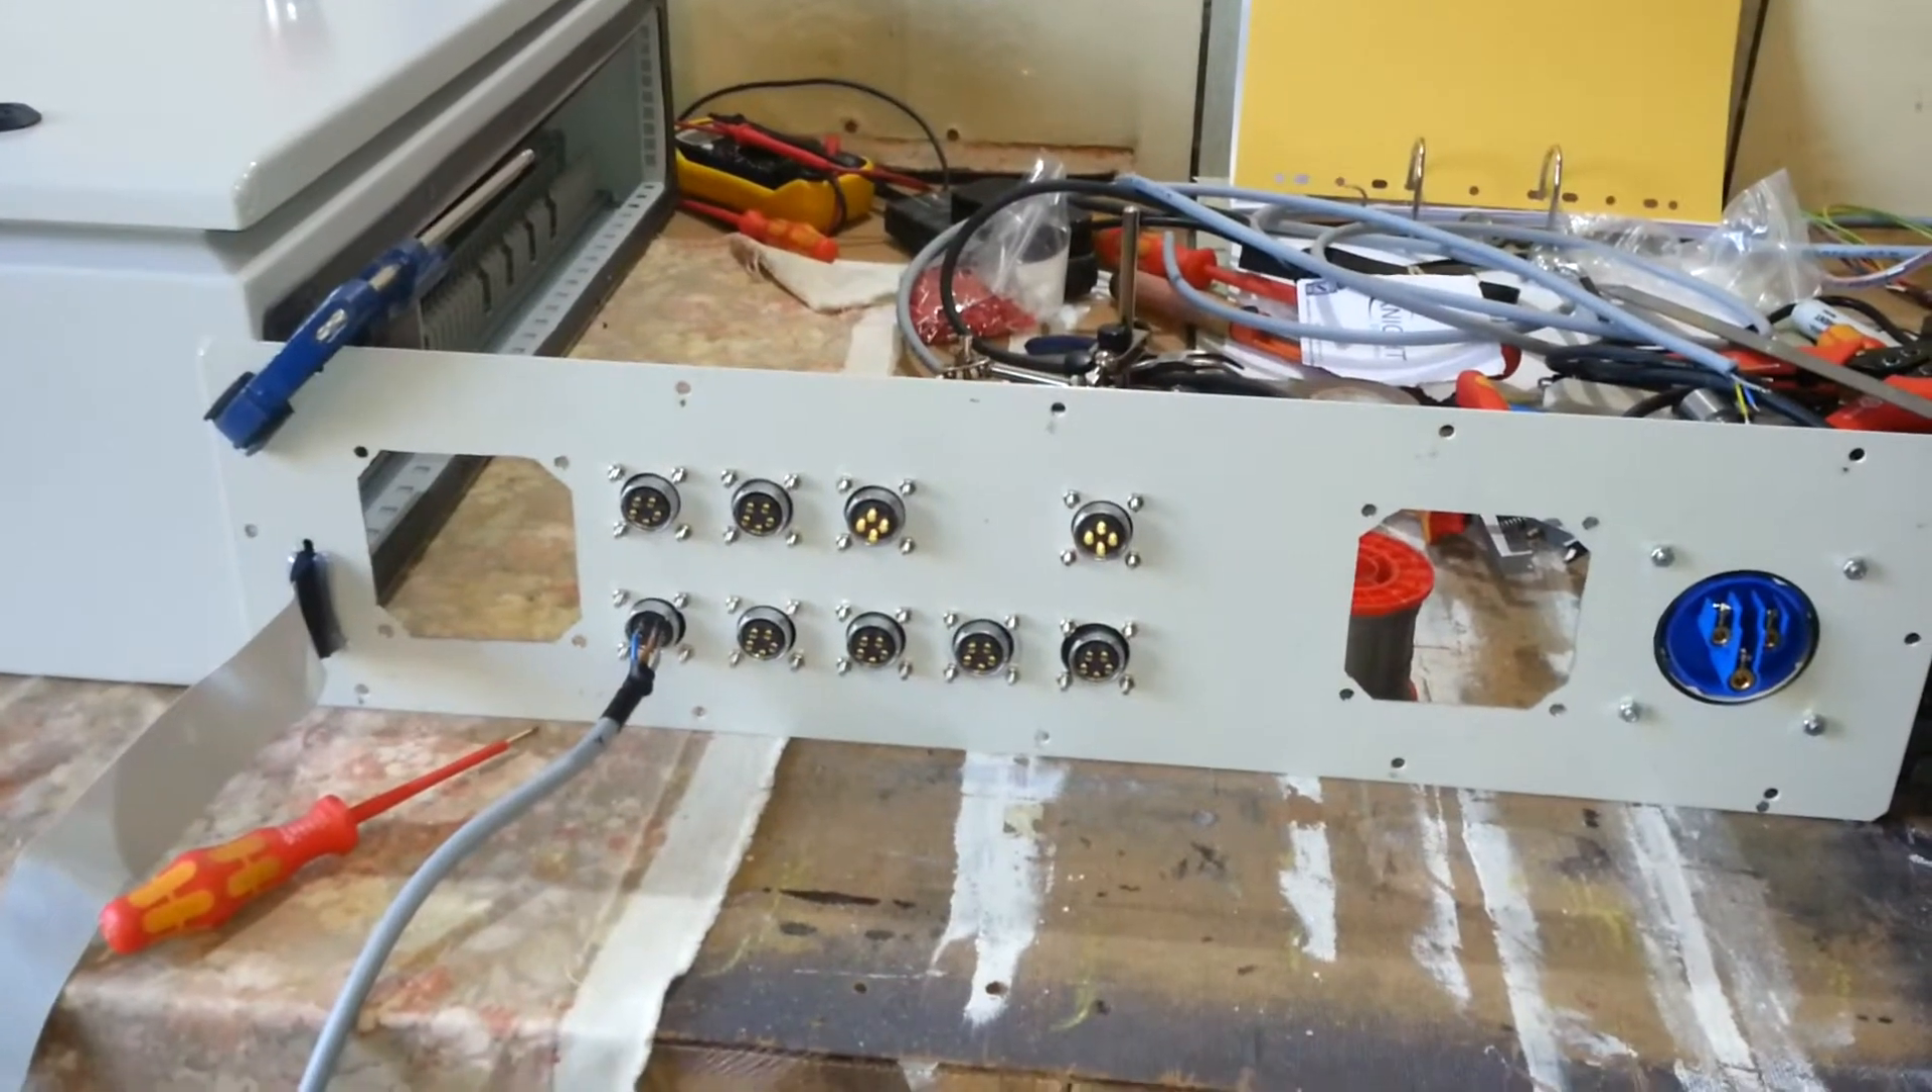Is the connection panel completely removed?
Yes.